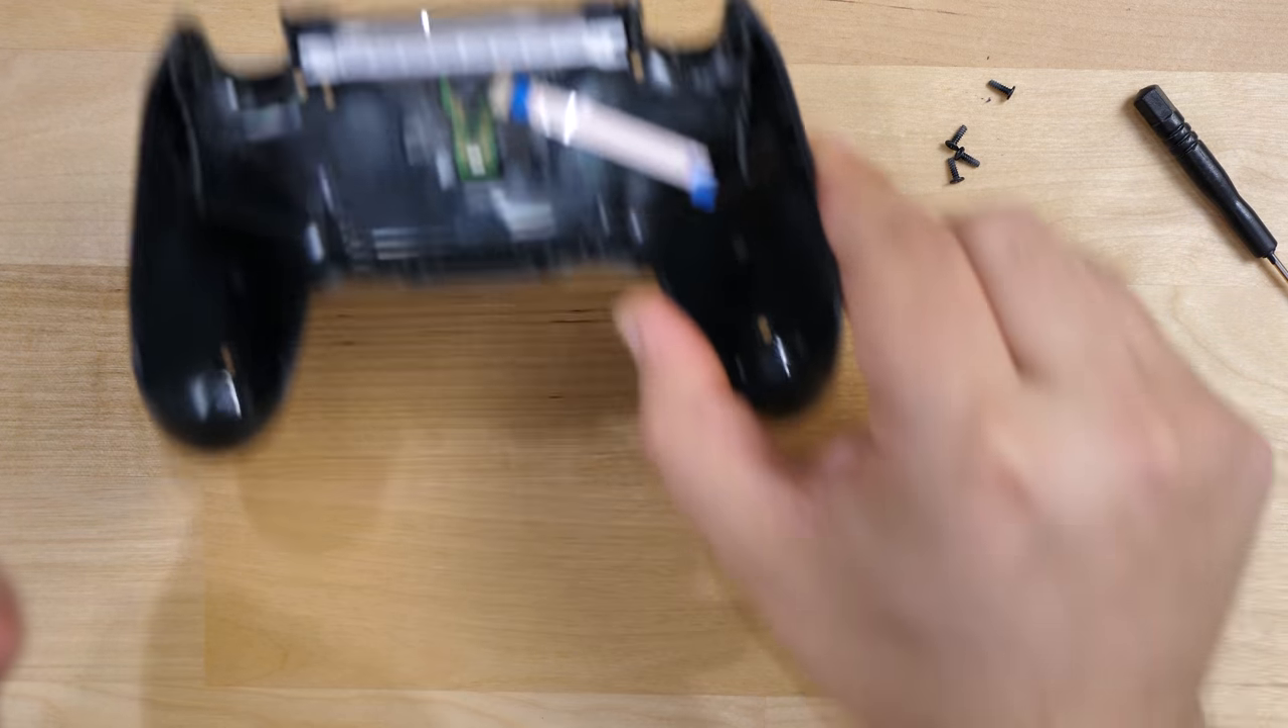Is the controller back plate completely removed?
Yes.